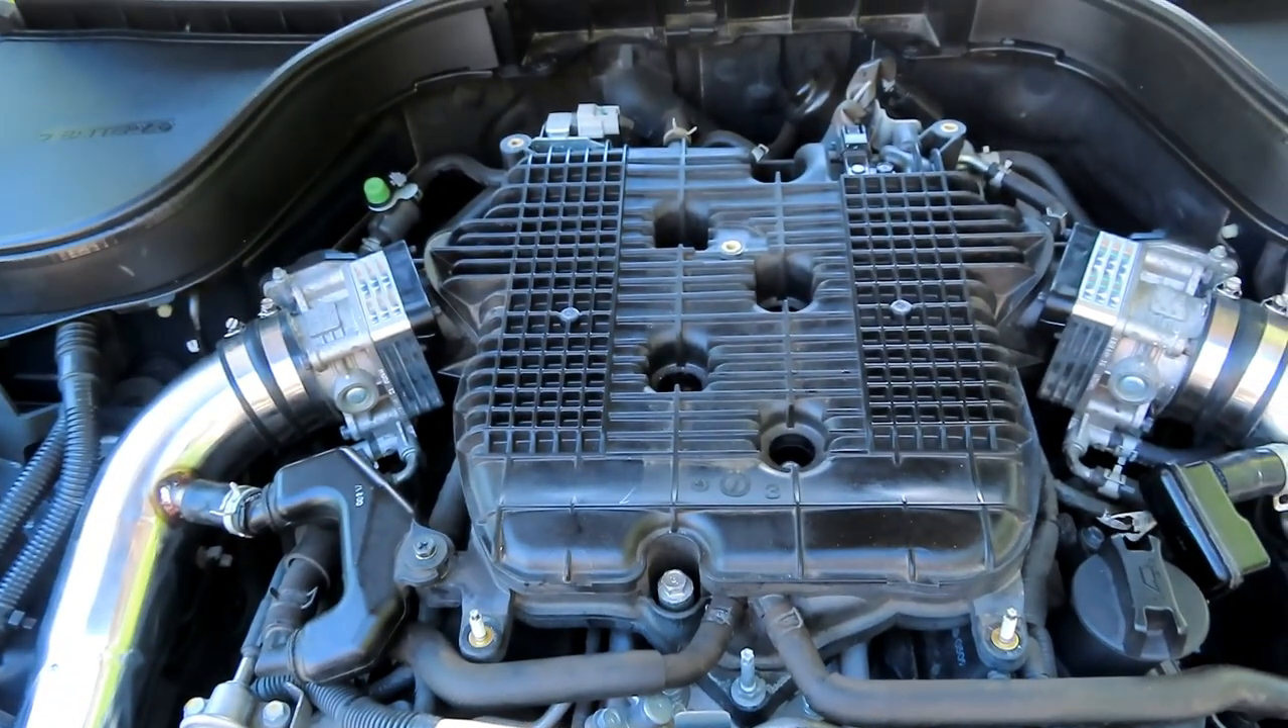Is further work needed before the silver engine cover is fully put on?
Yes.